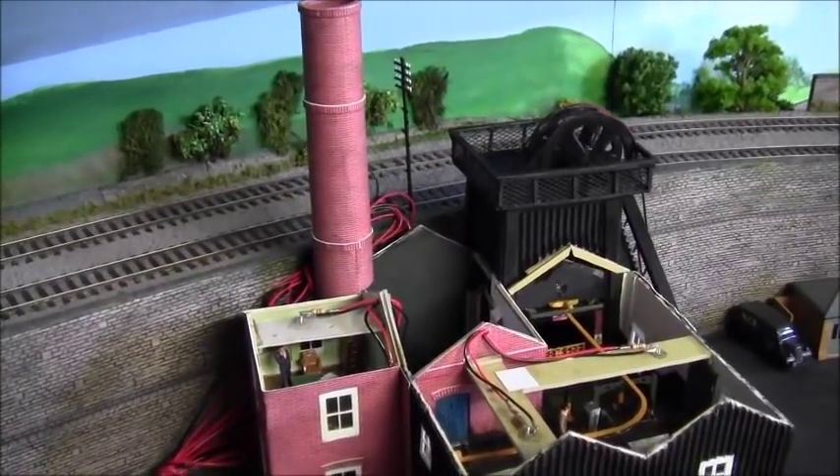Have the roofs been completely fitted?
No.